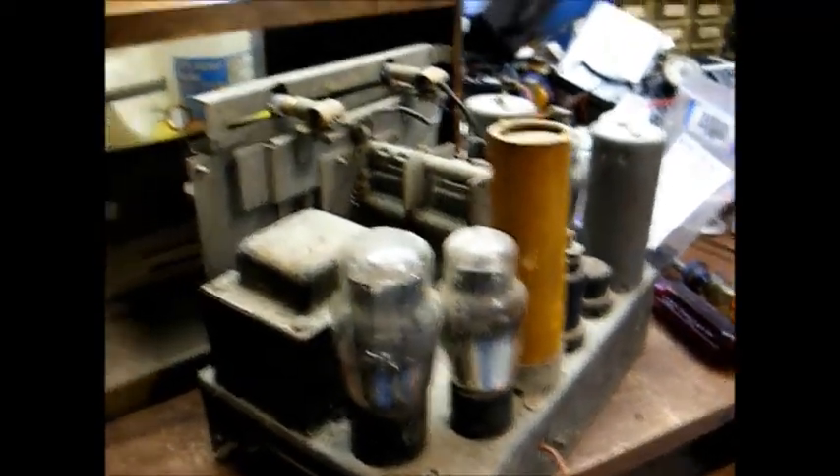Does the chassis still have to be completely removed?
No.